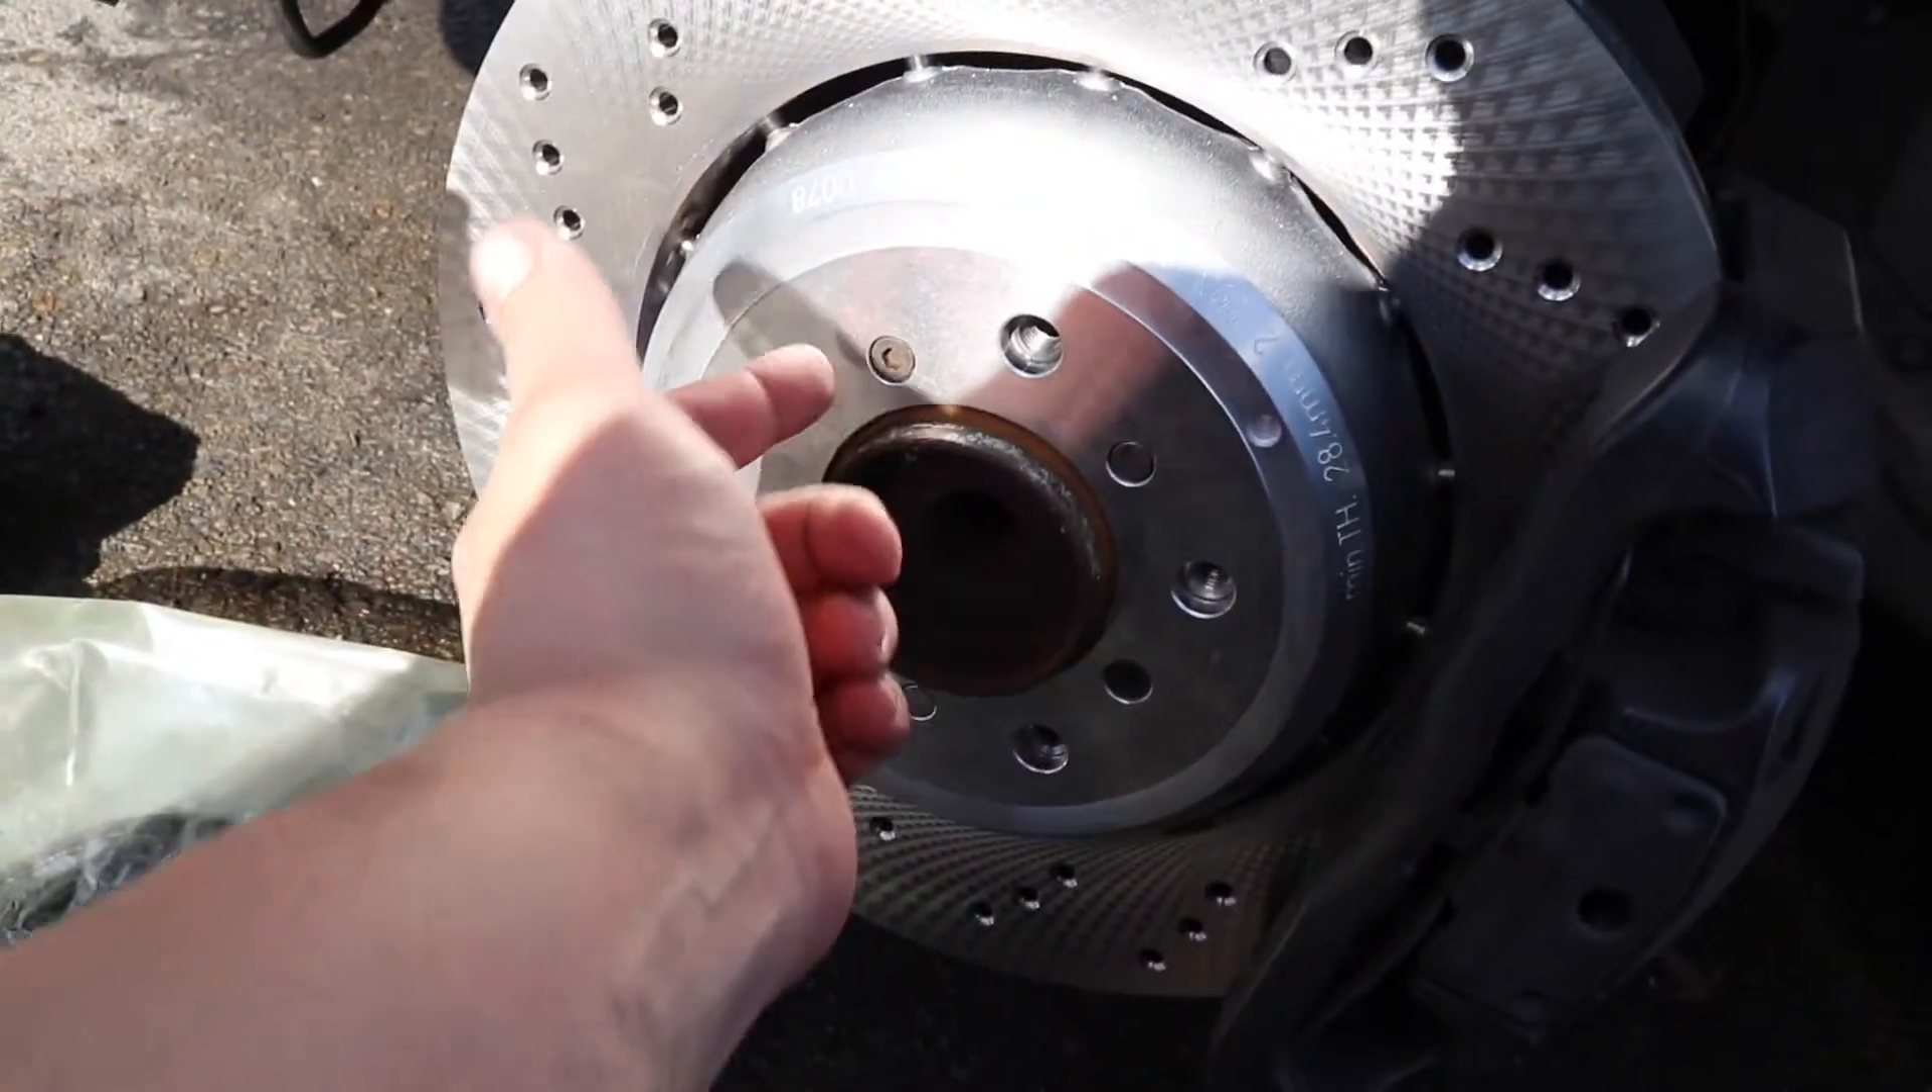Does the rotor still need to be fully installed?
No.